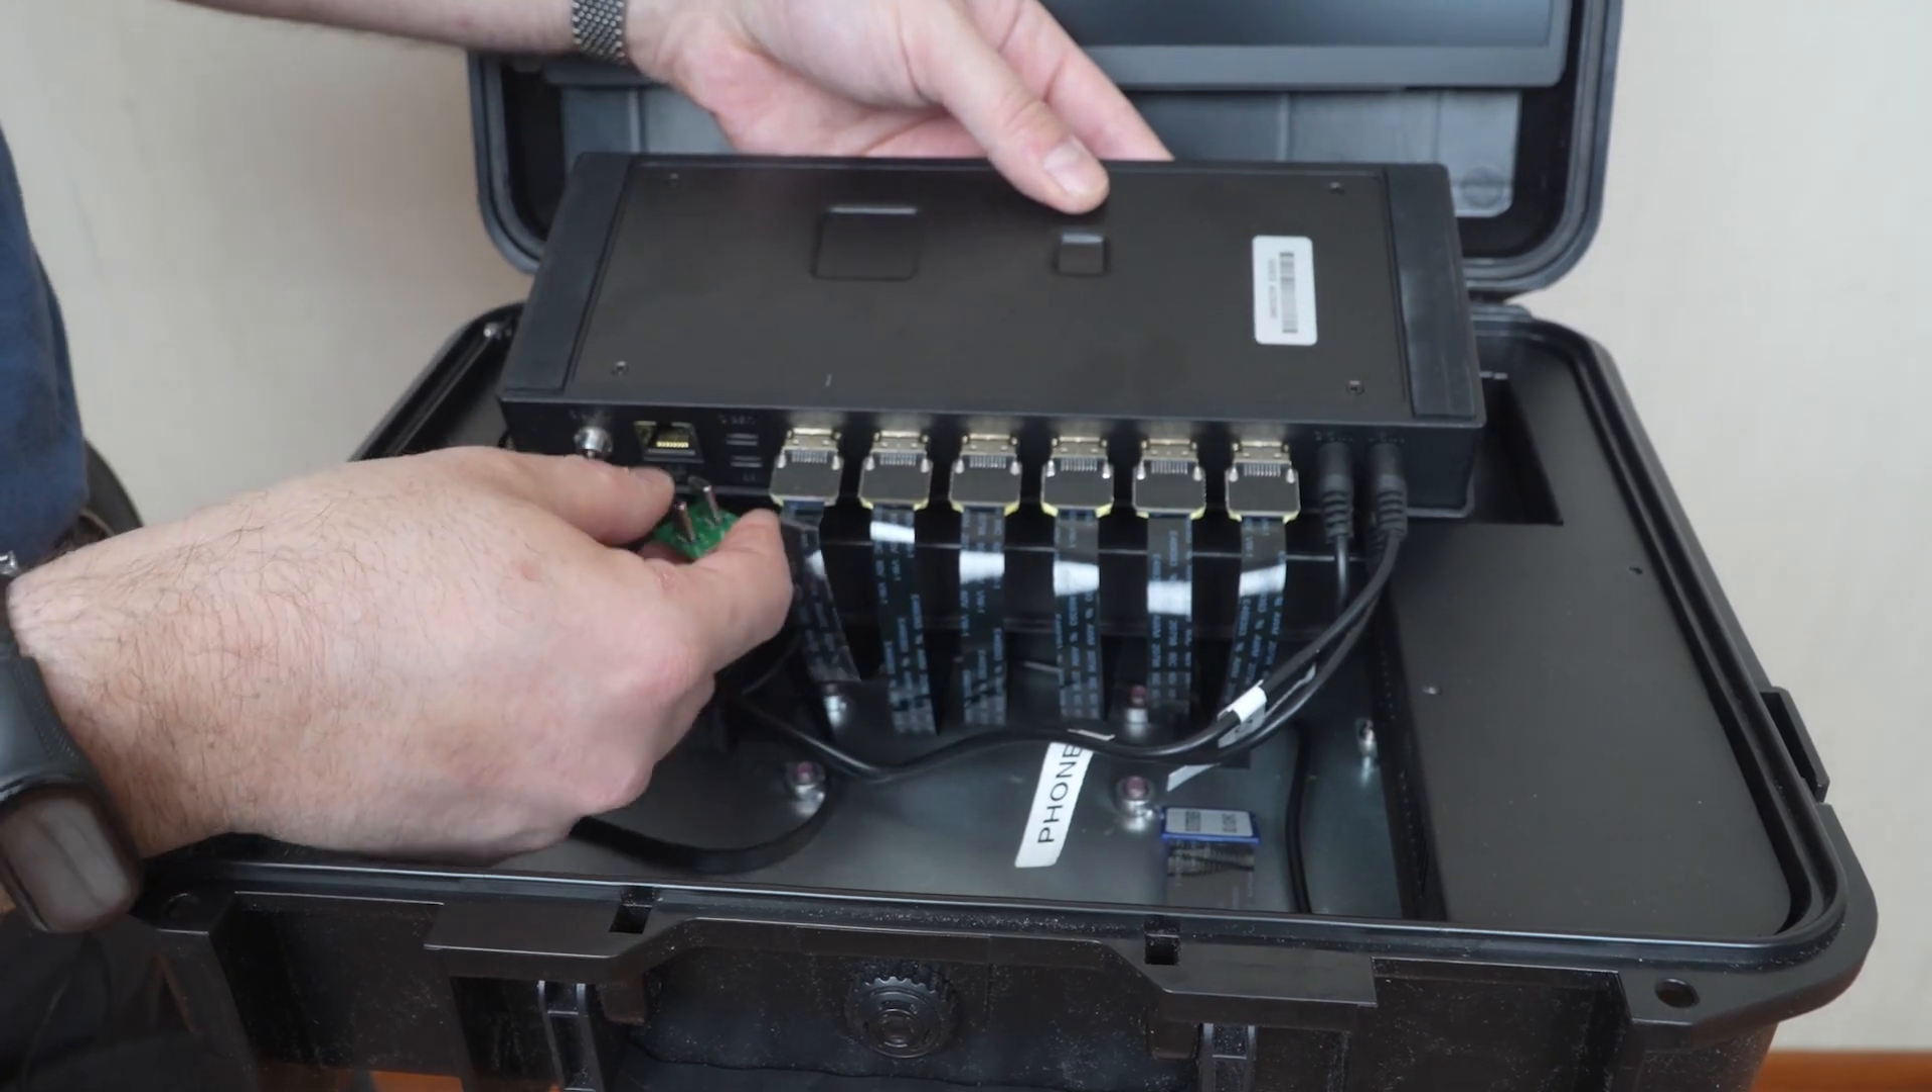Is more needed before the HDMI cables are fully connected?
No.